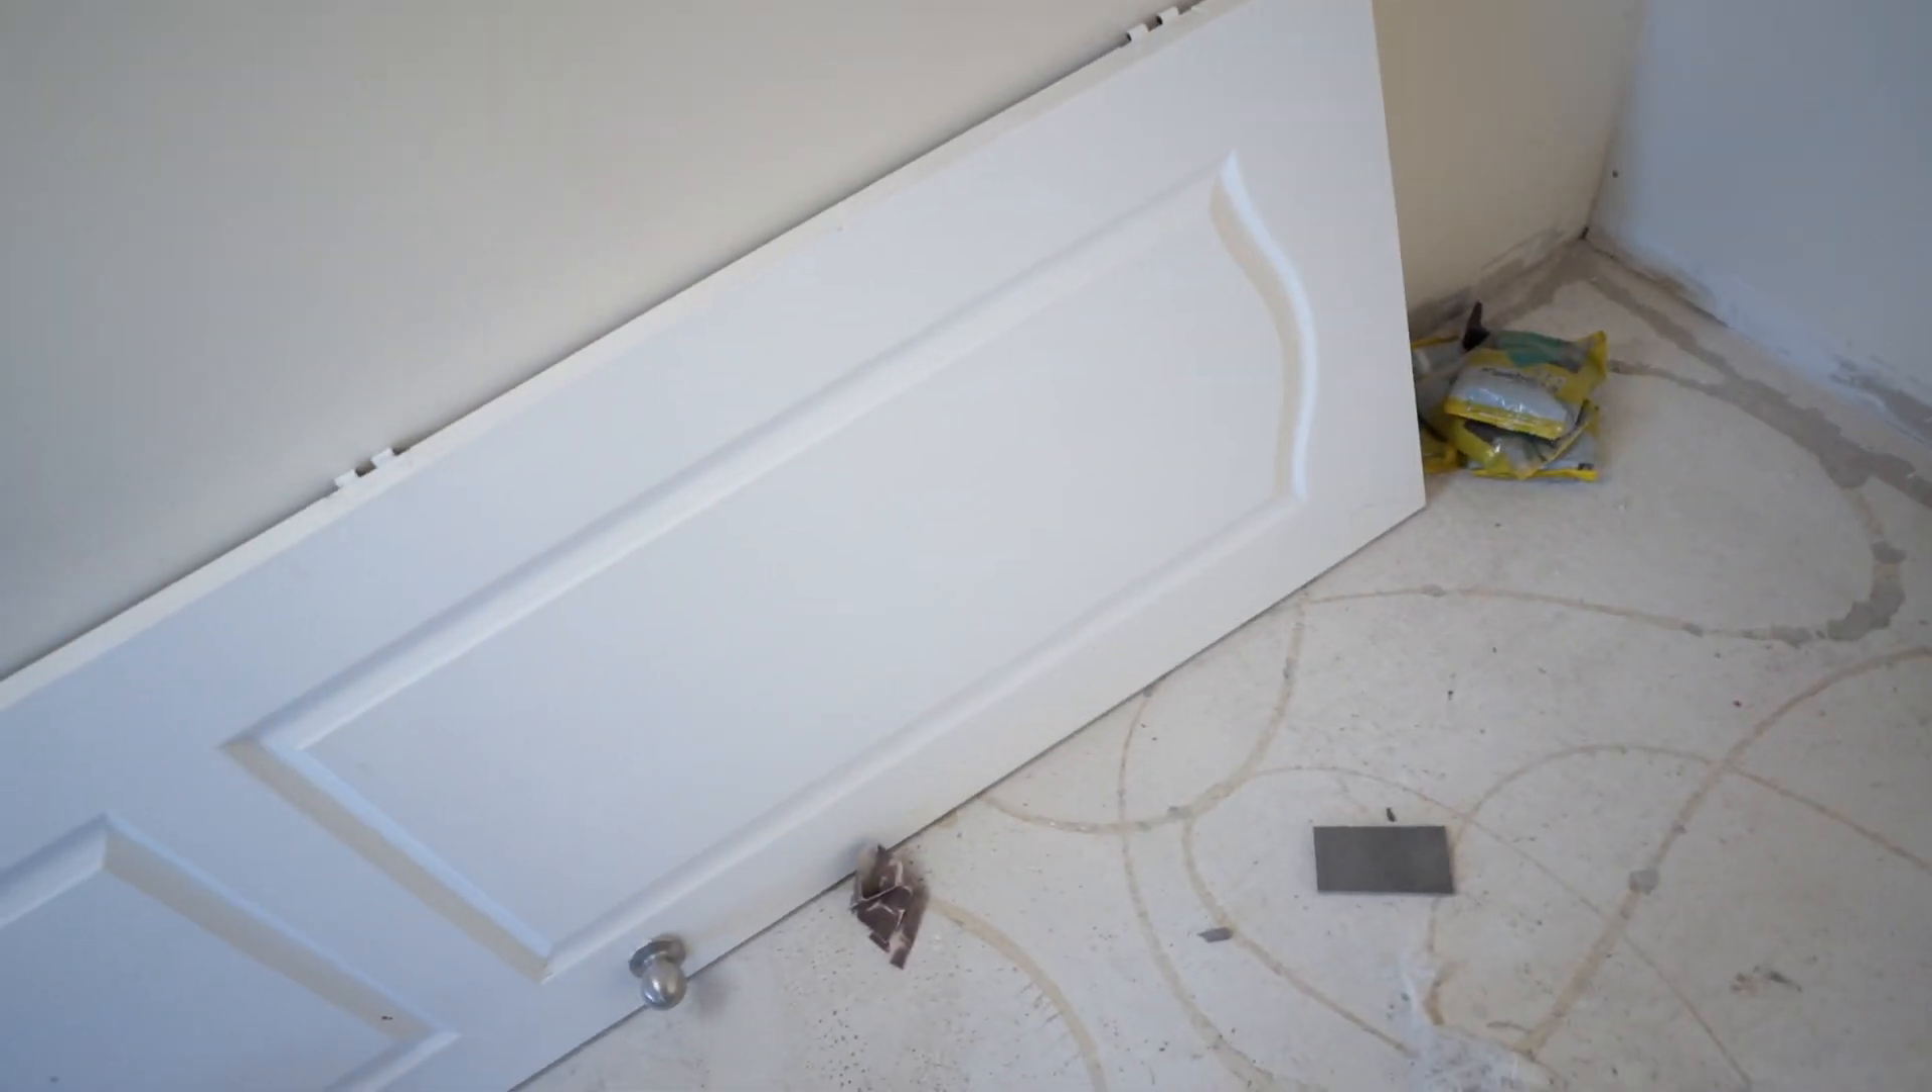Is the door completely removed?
Yes.